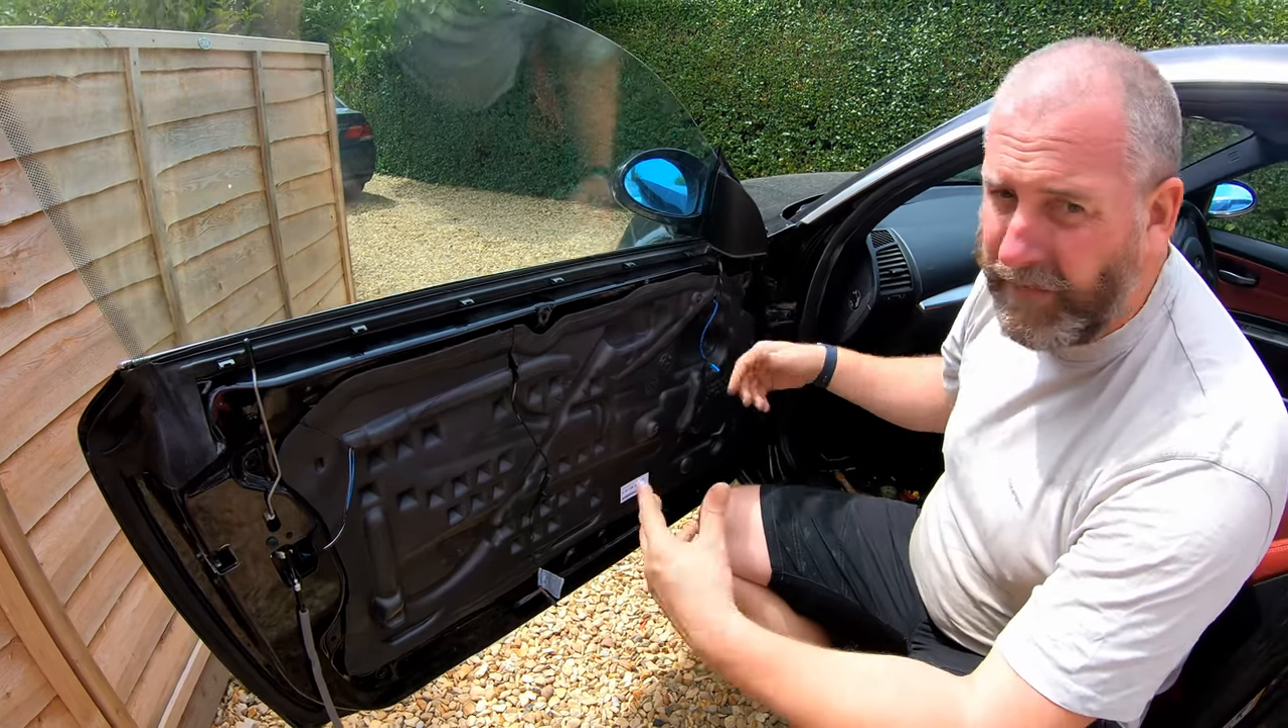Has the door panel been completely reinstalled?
No.